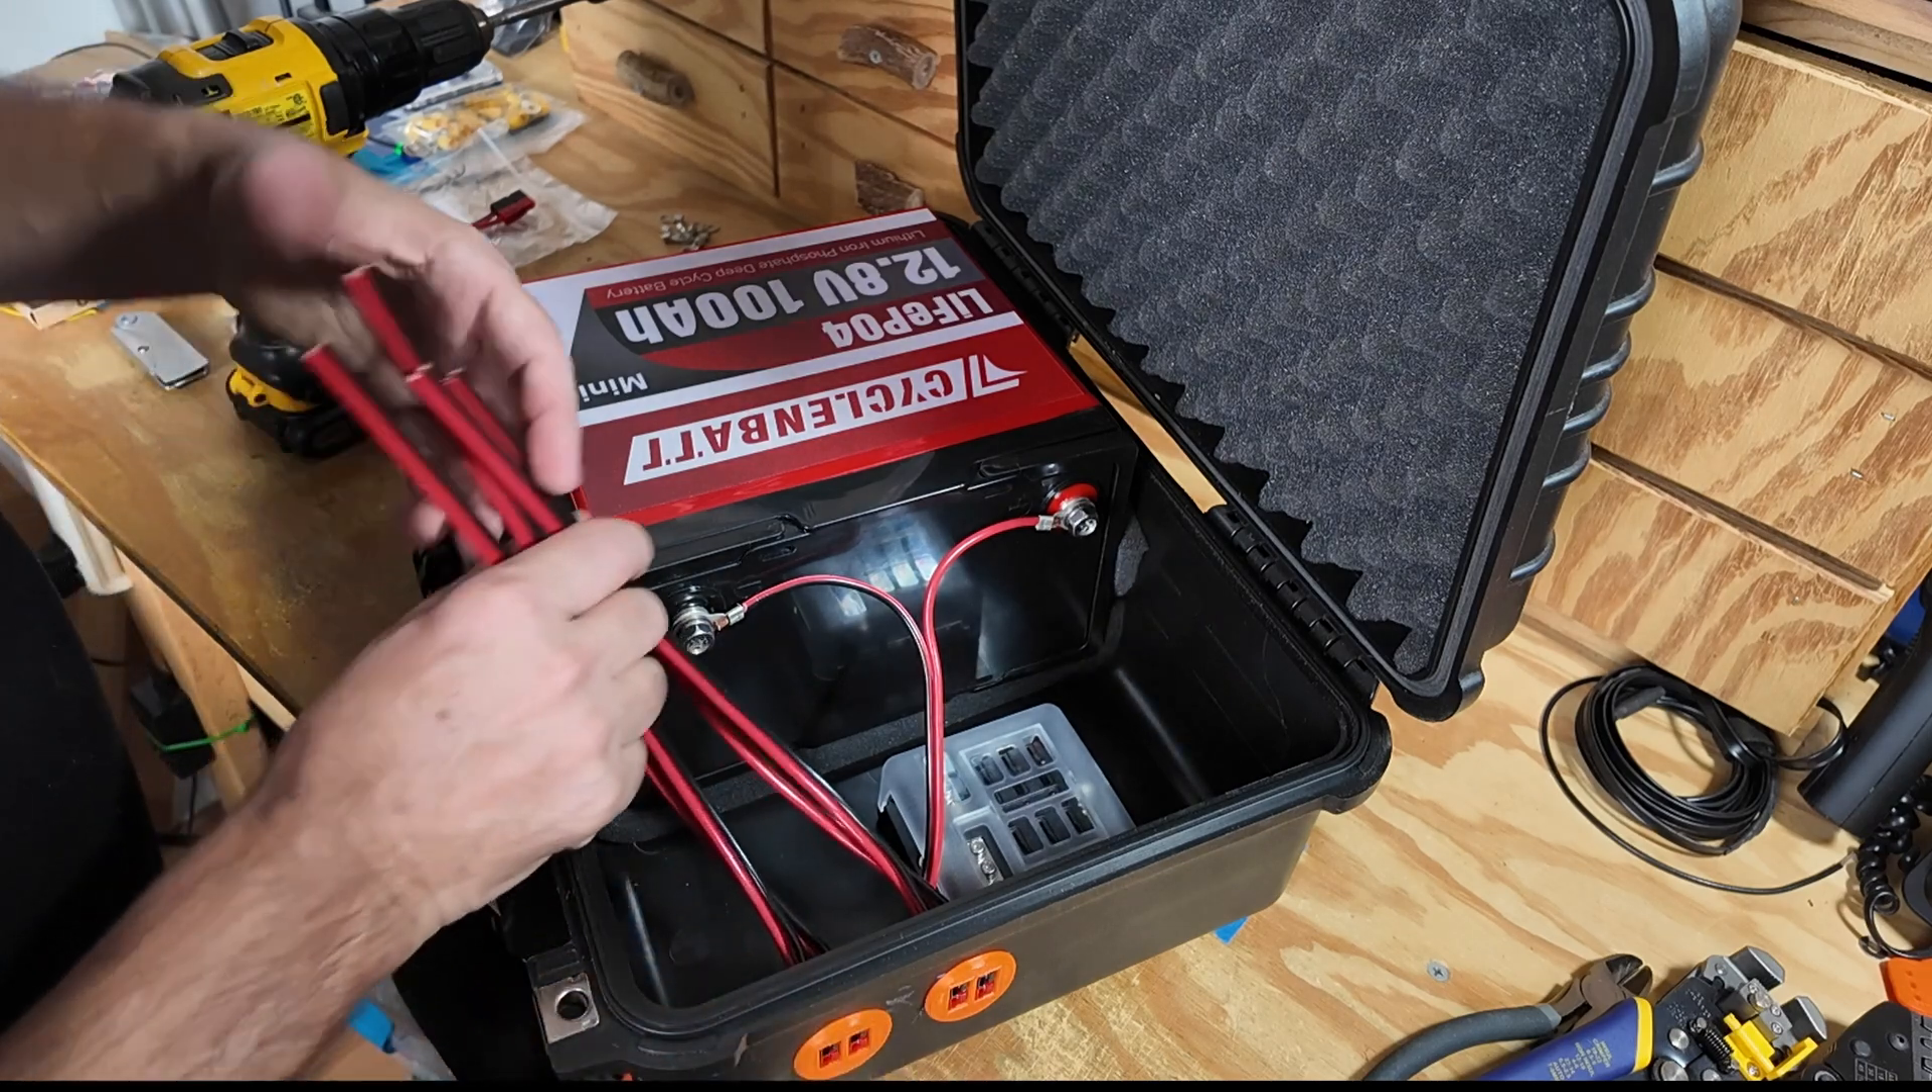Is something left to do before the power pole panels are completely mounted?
No.